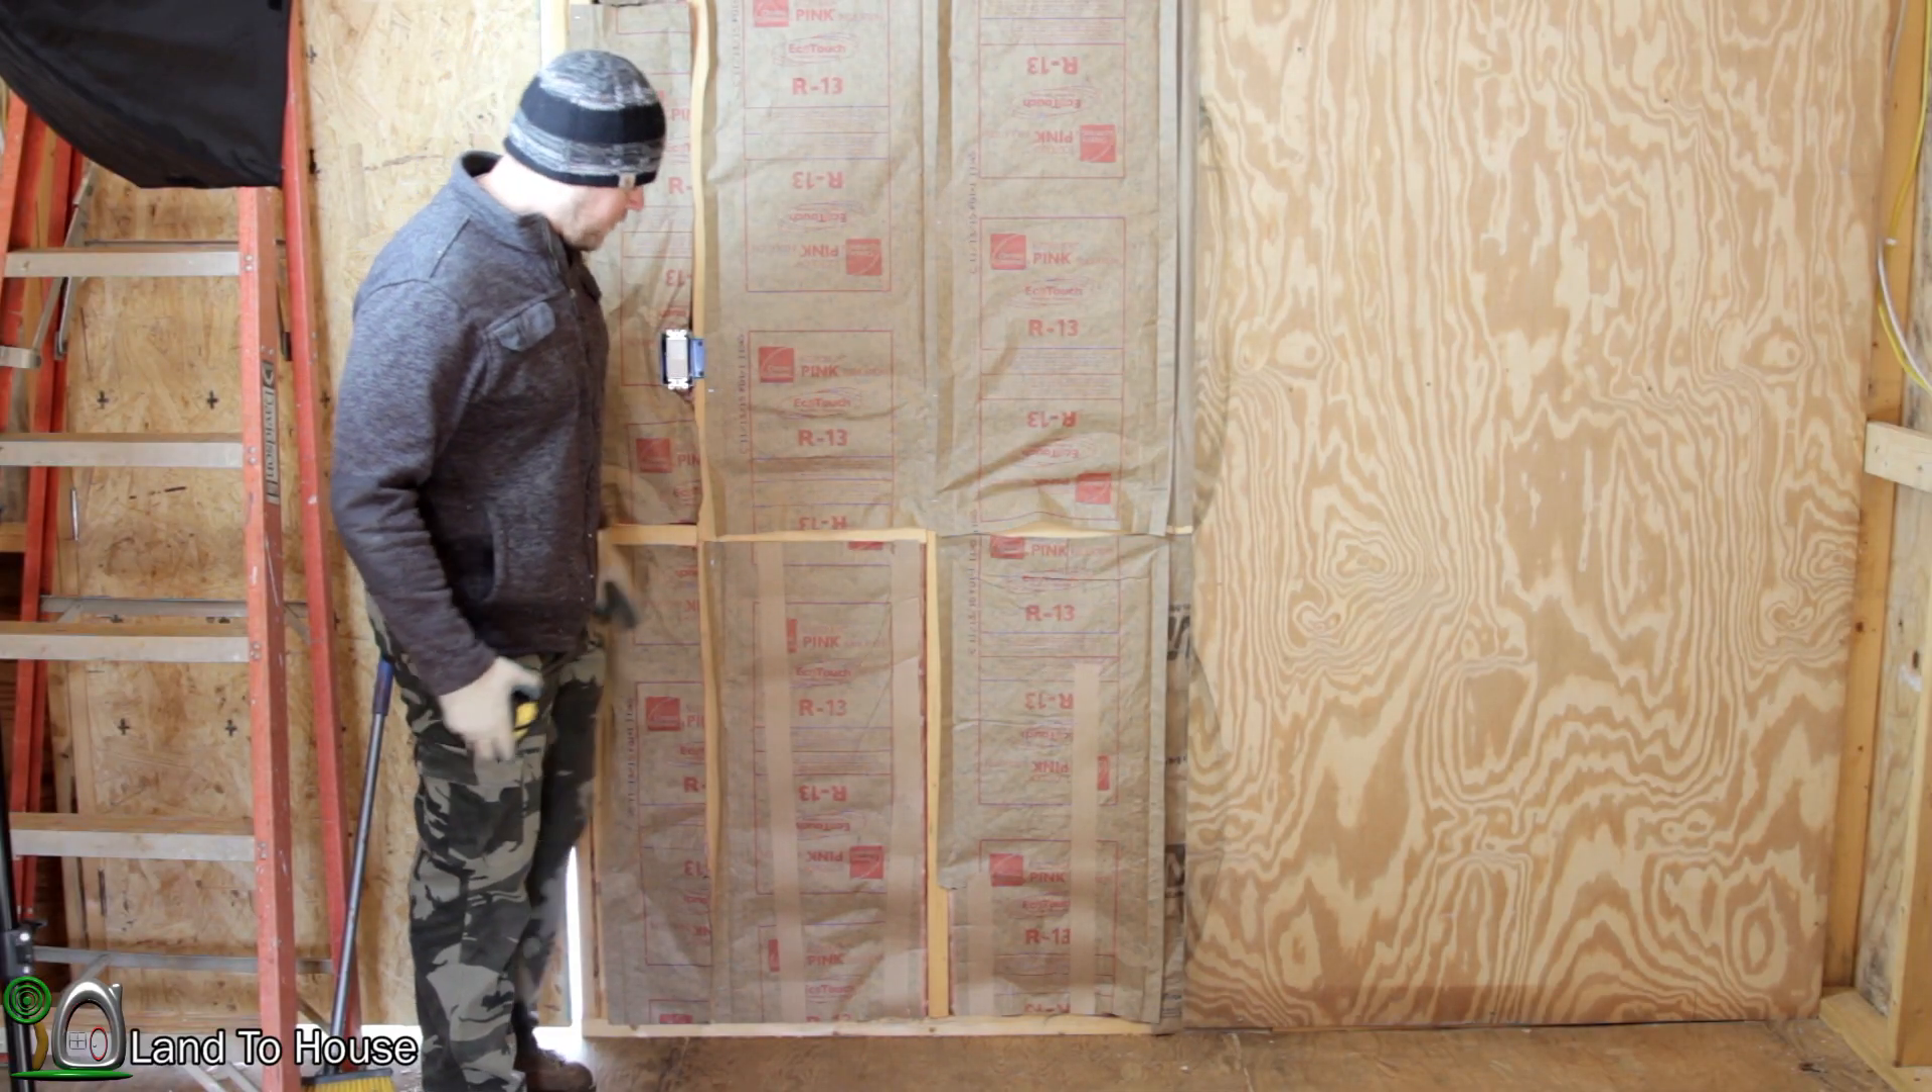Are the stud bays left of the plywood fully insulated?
Yes.